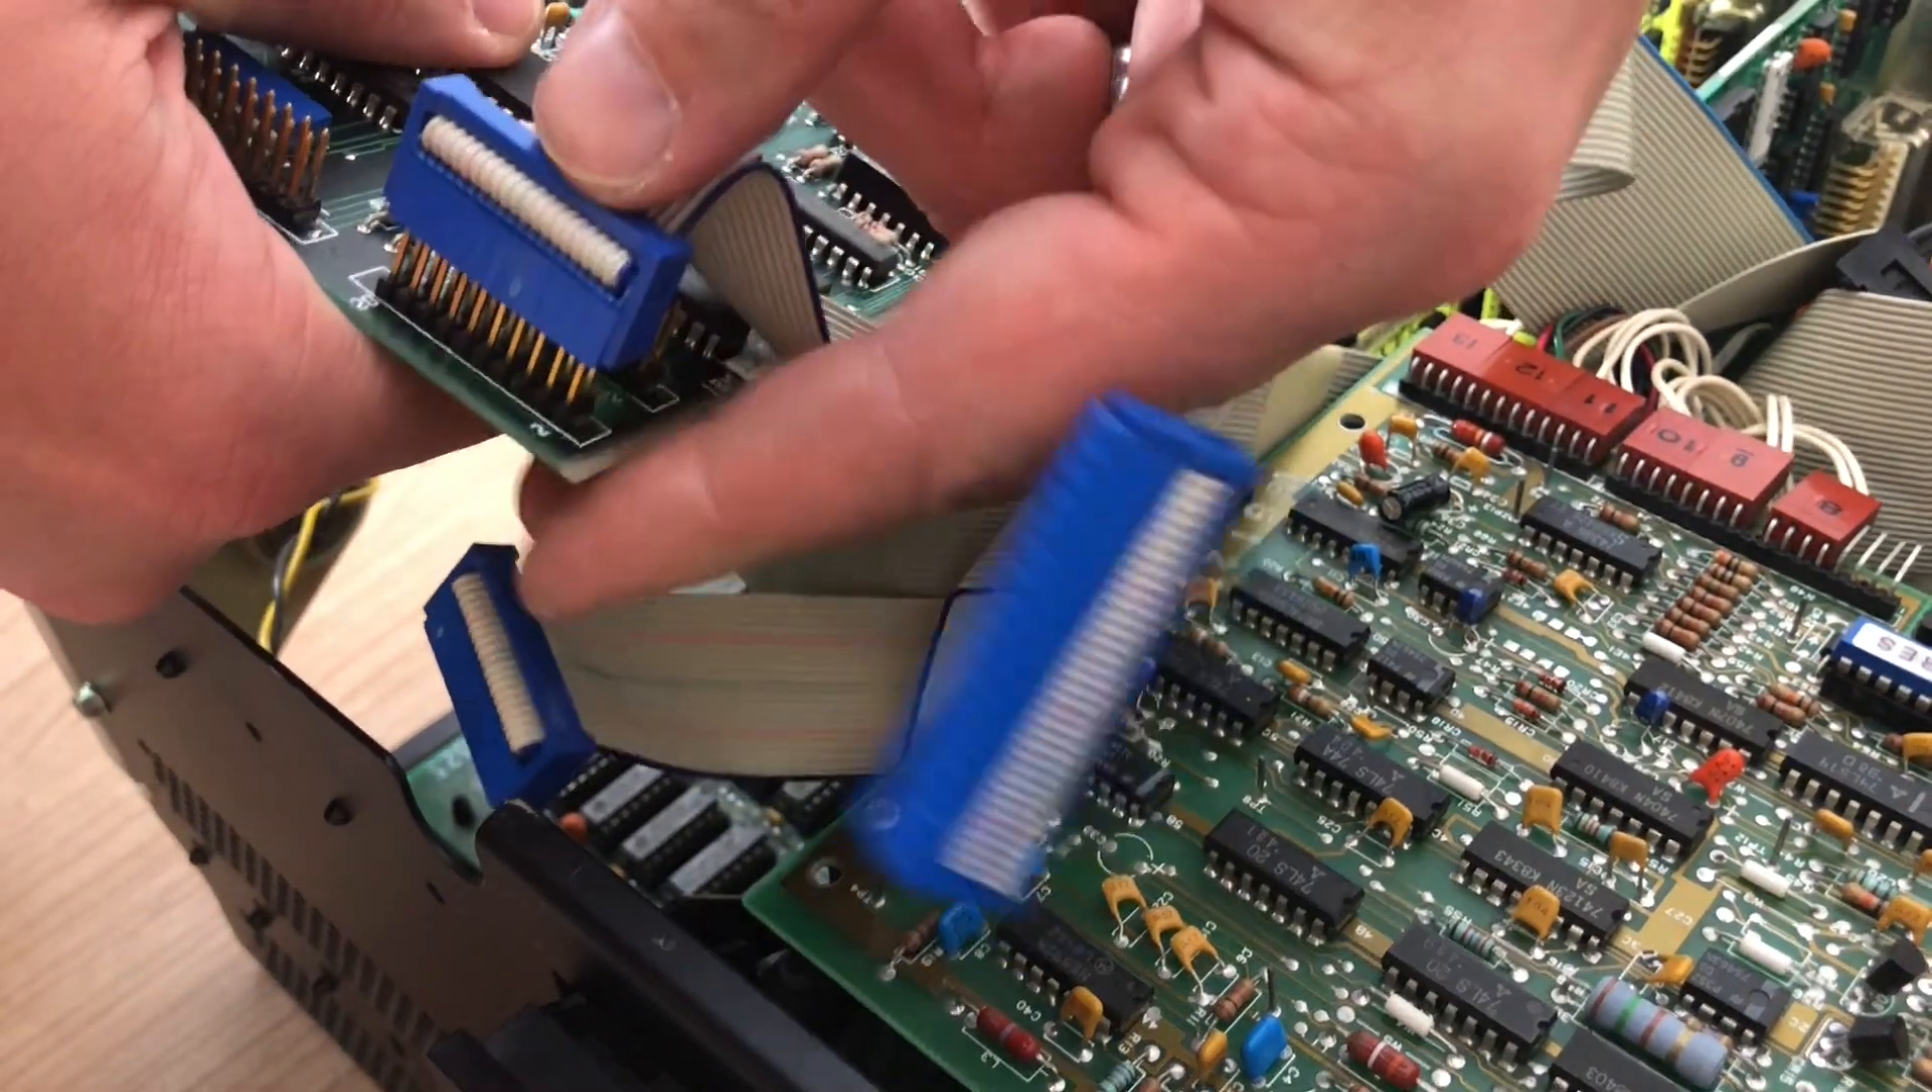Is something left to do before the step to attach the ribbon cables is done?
Yes.